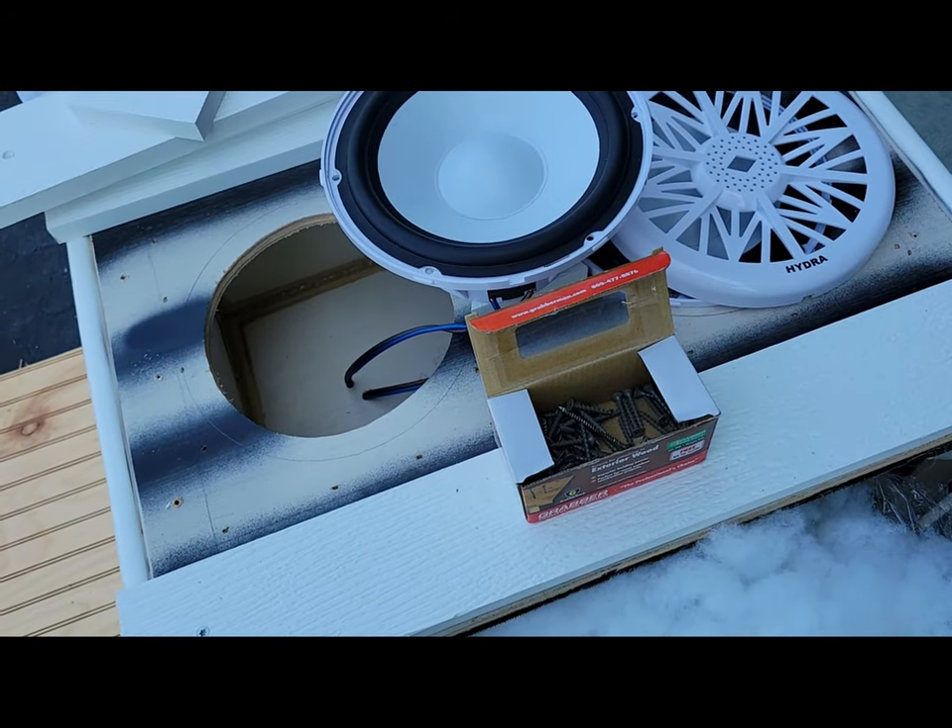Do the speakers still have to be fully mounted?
Yes.